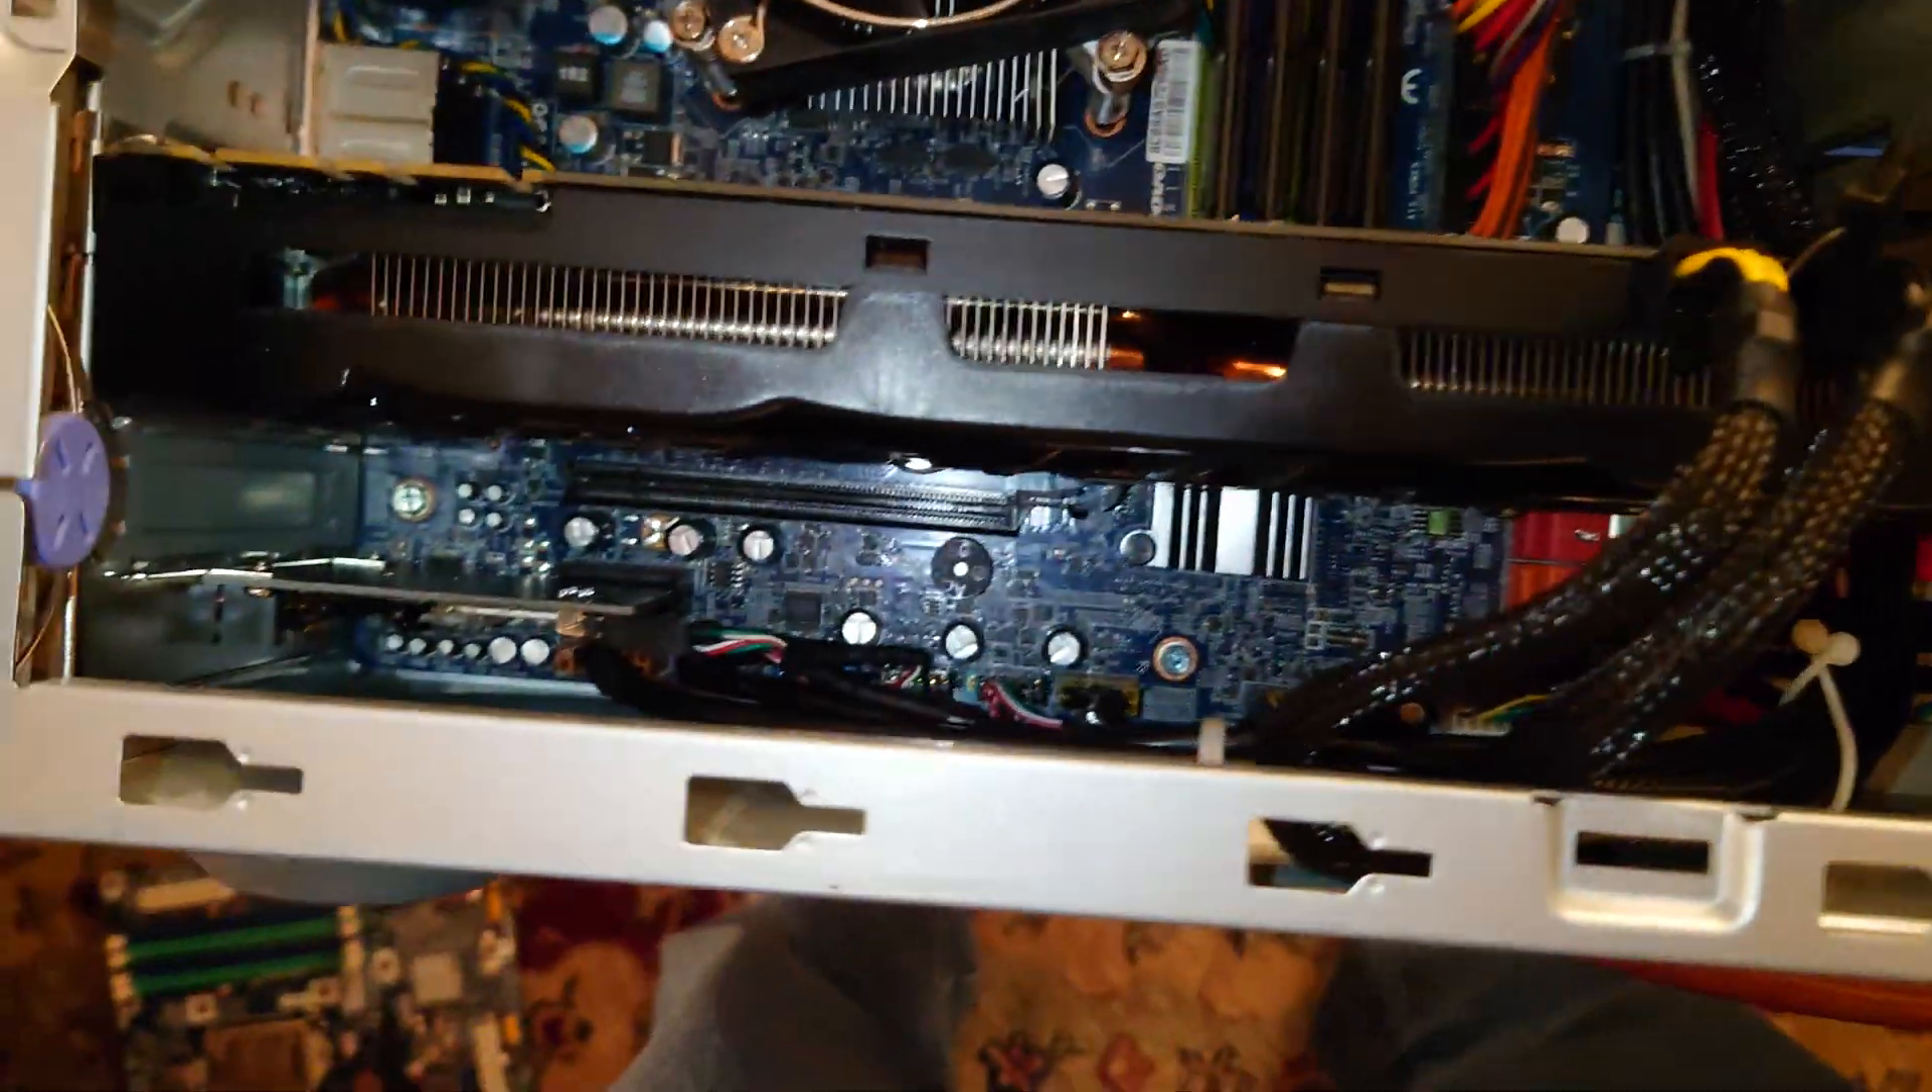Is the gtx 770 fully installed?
Yes.